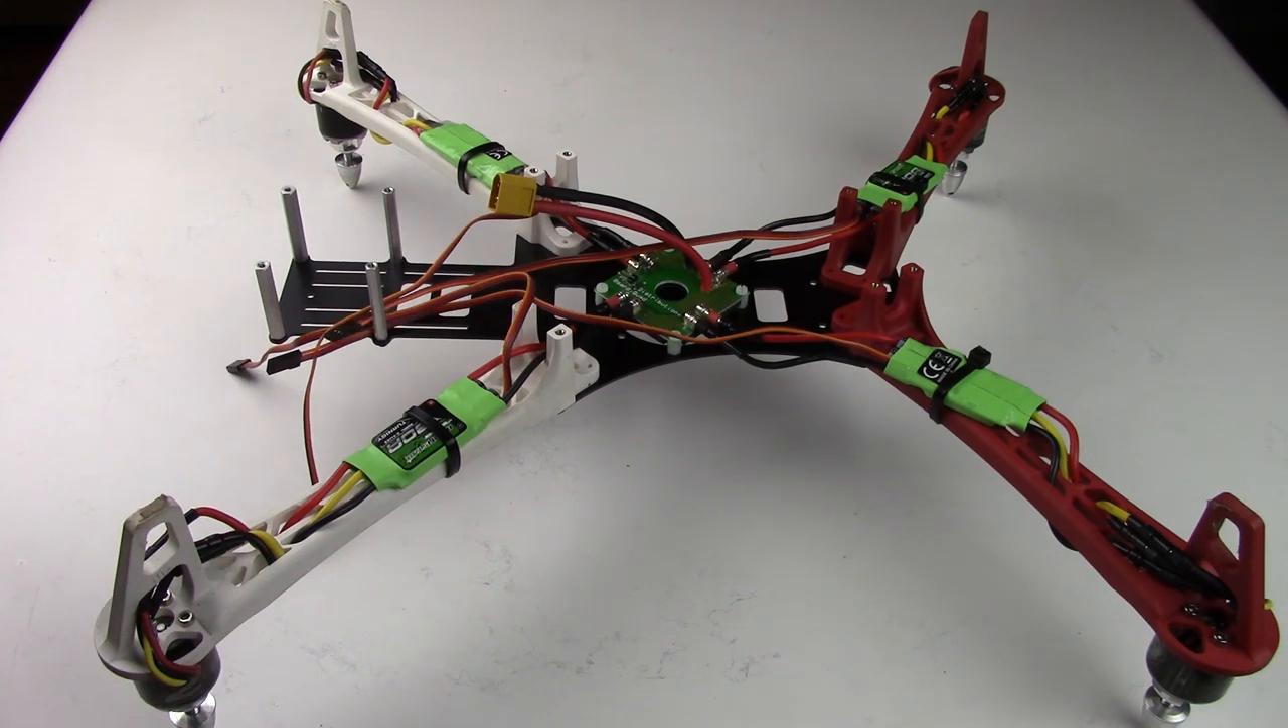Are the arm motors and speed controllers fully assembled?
Yes.